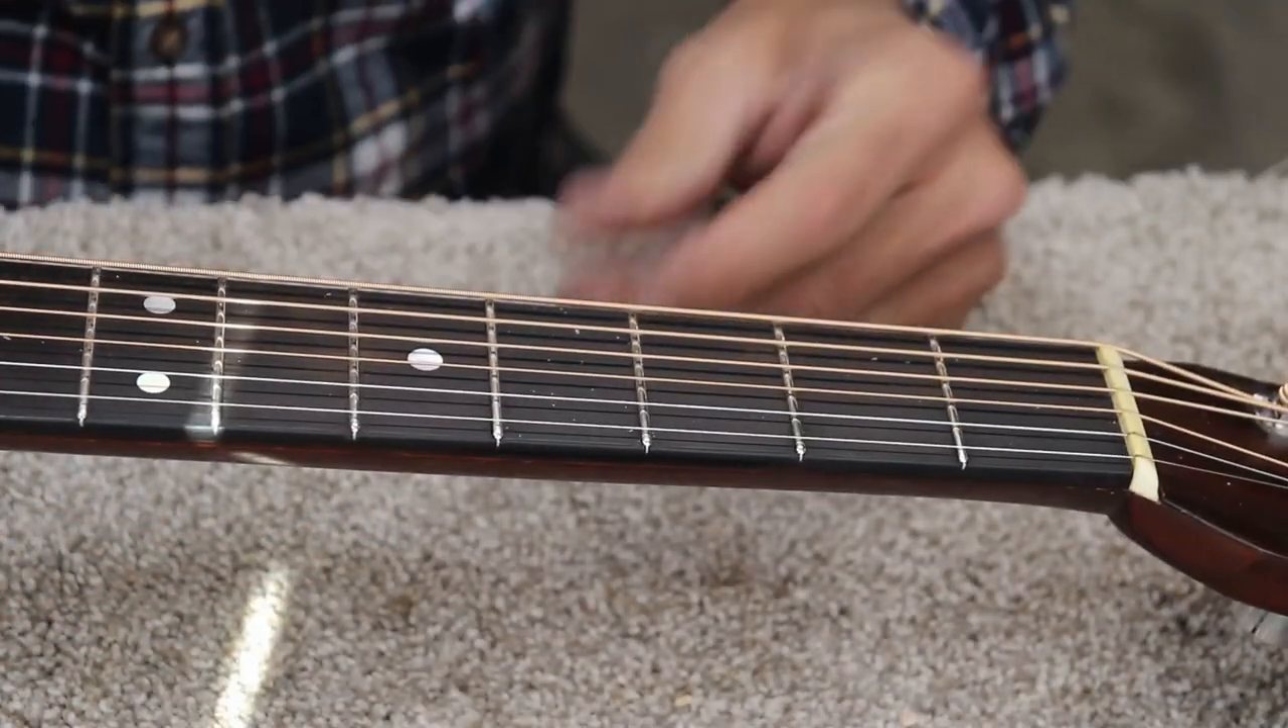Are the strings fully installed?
Yes.